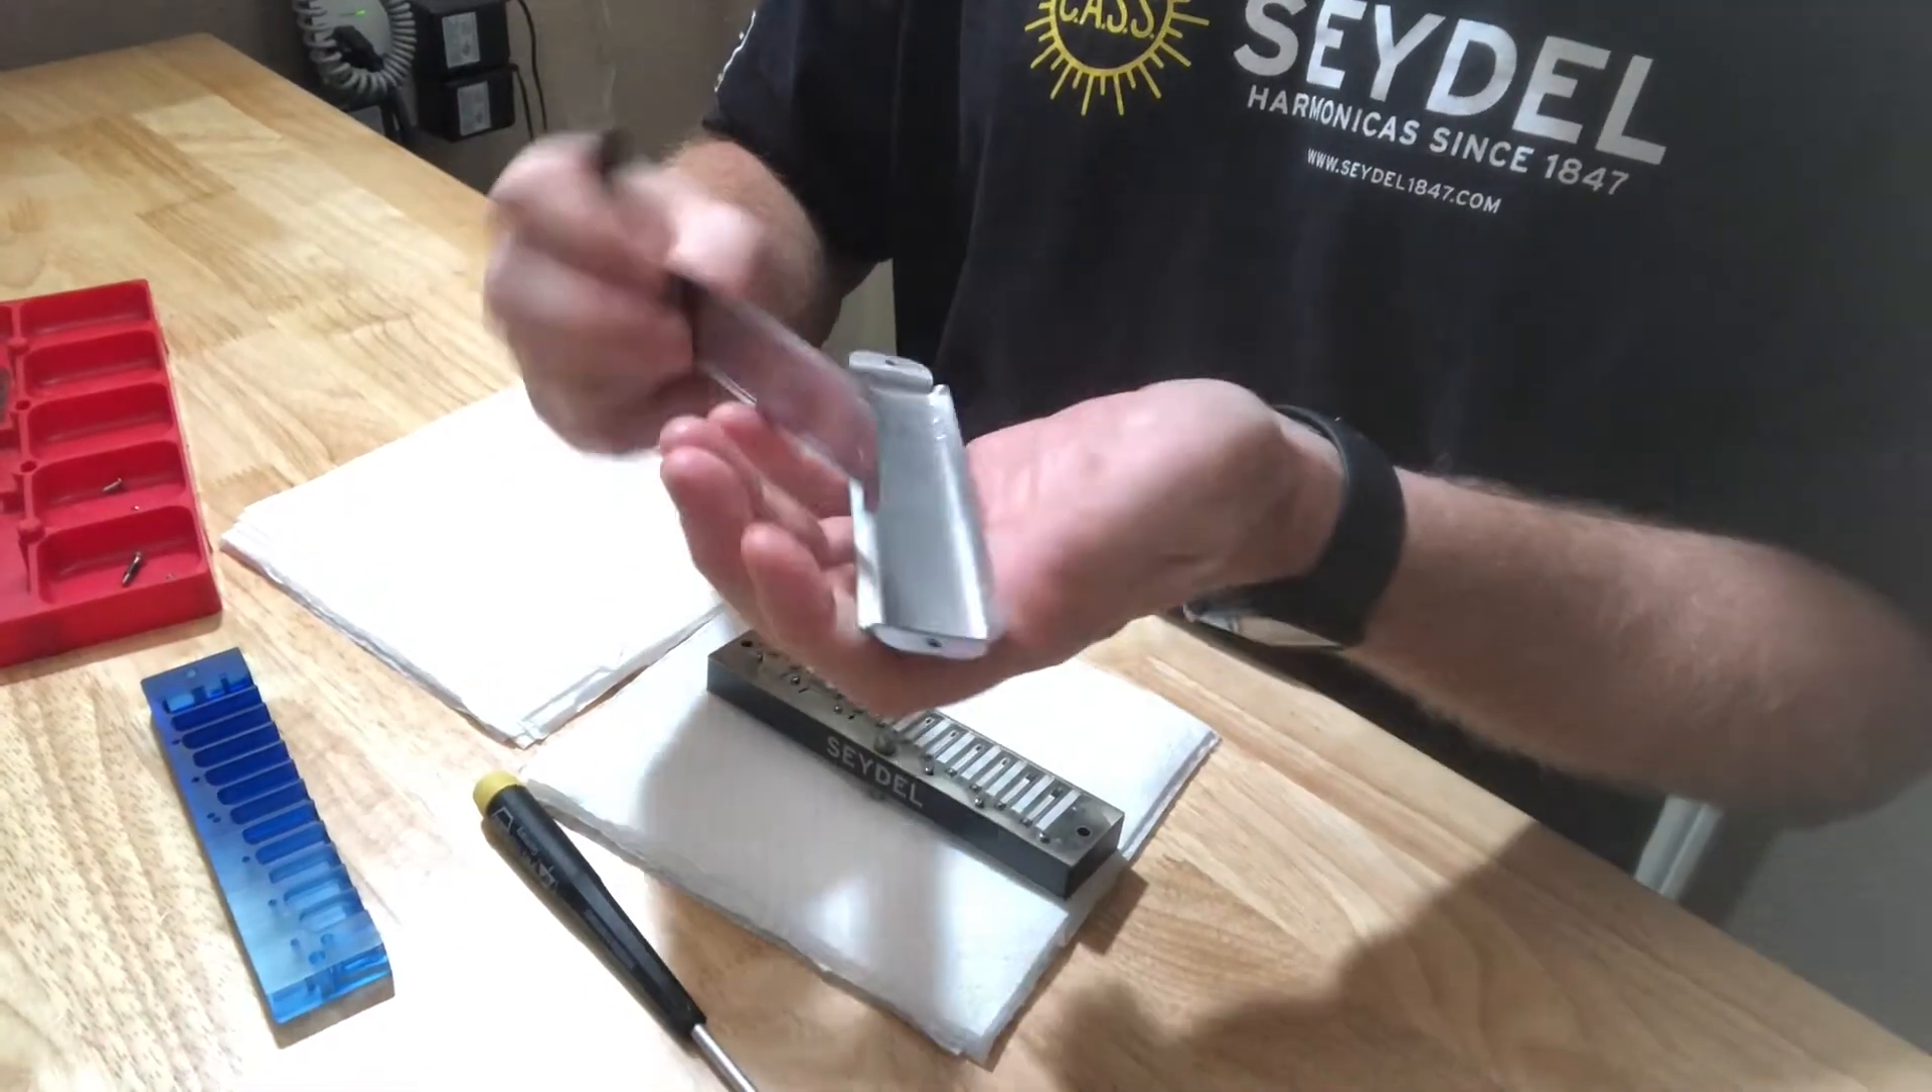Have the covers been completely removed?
Yes.